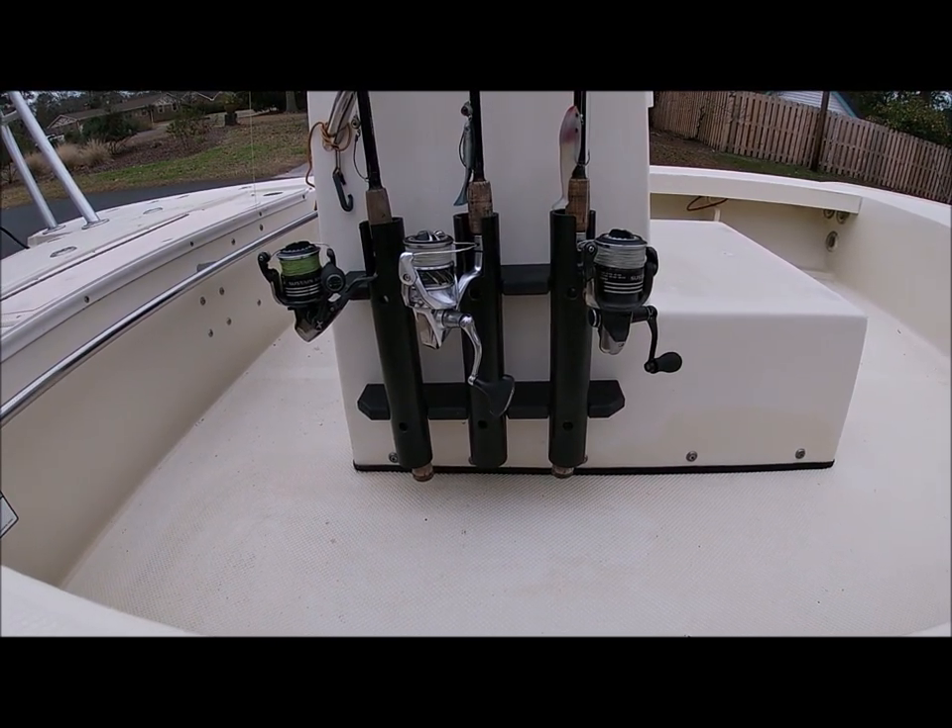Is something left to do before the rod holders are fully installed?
No.